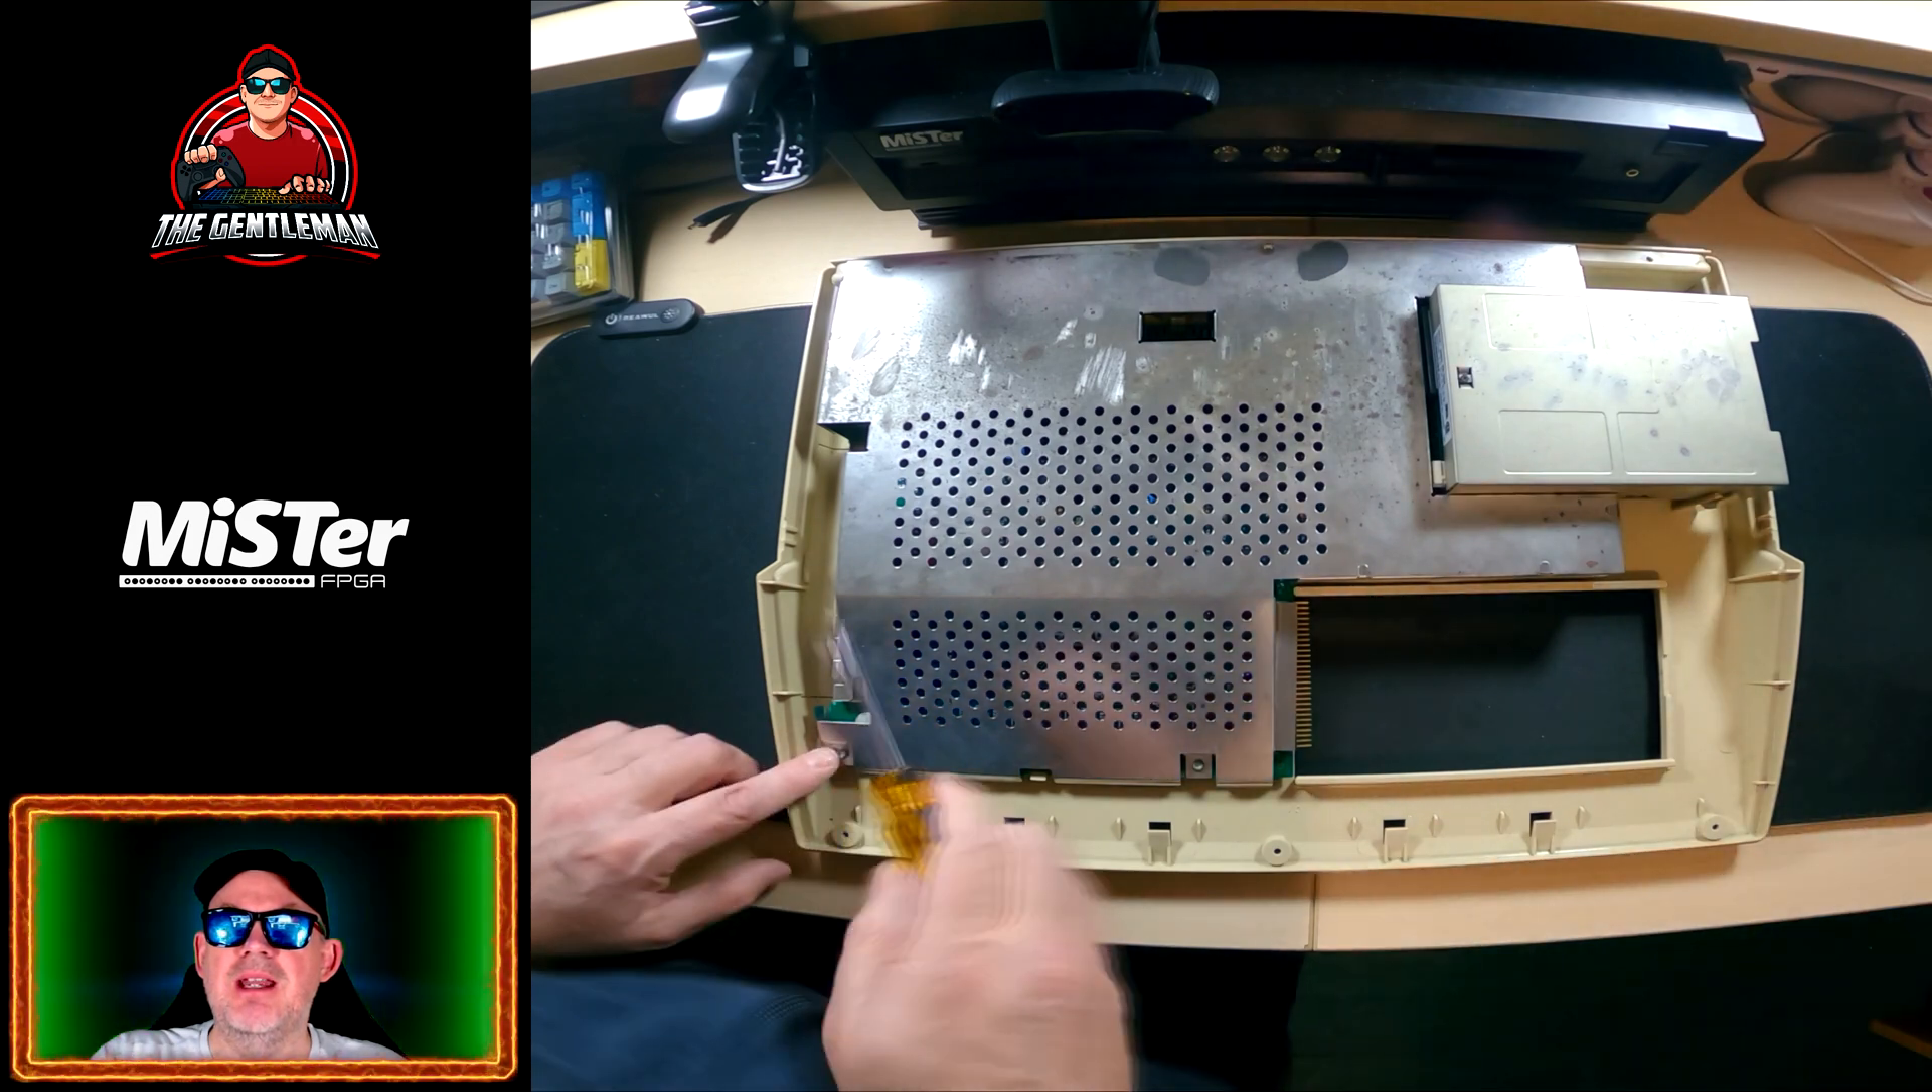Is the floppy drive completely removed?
No.